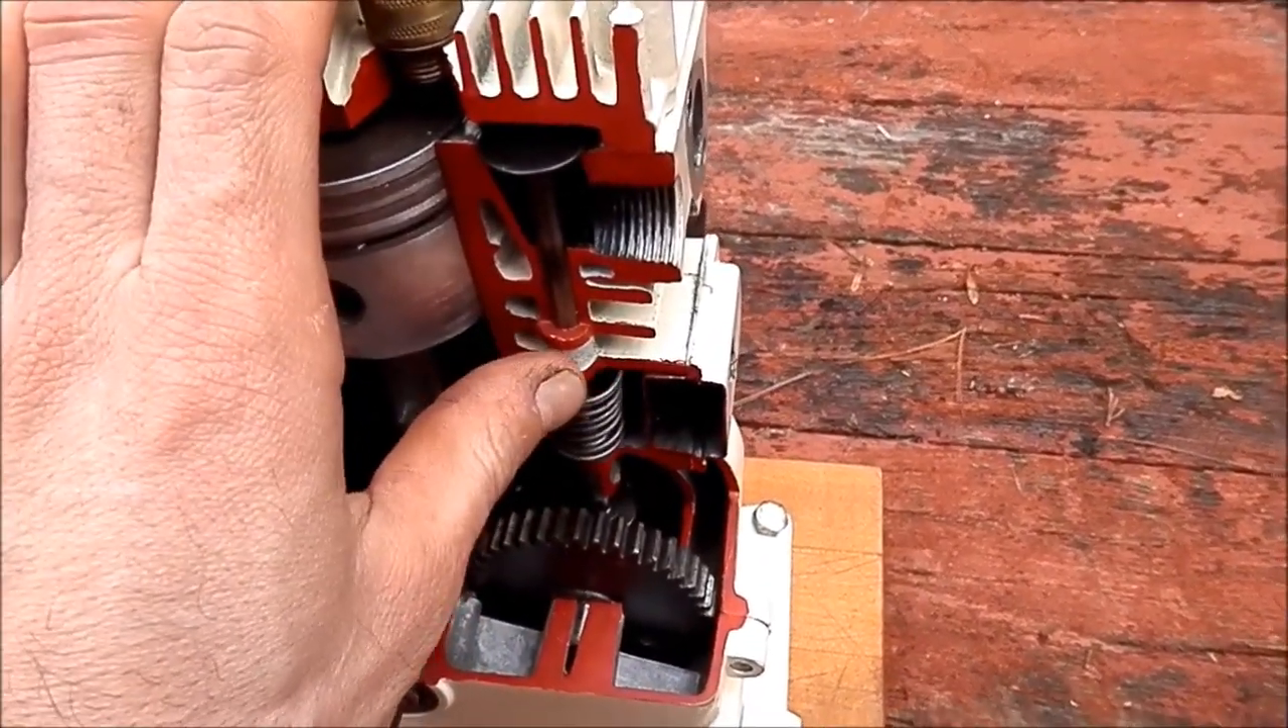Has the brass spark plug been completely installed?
Yes.